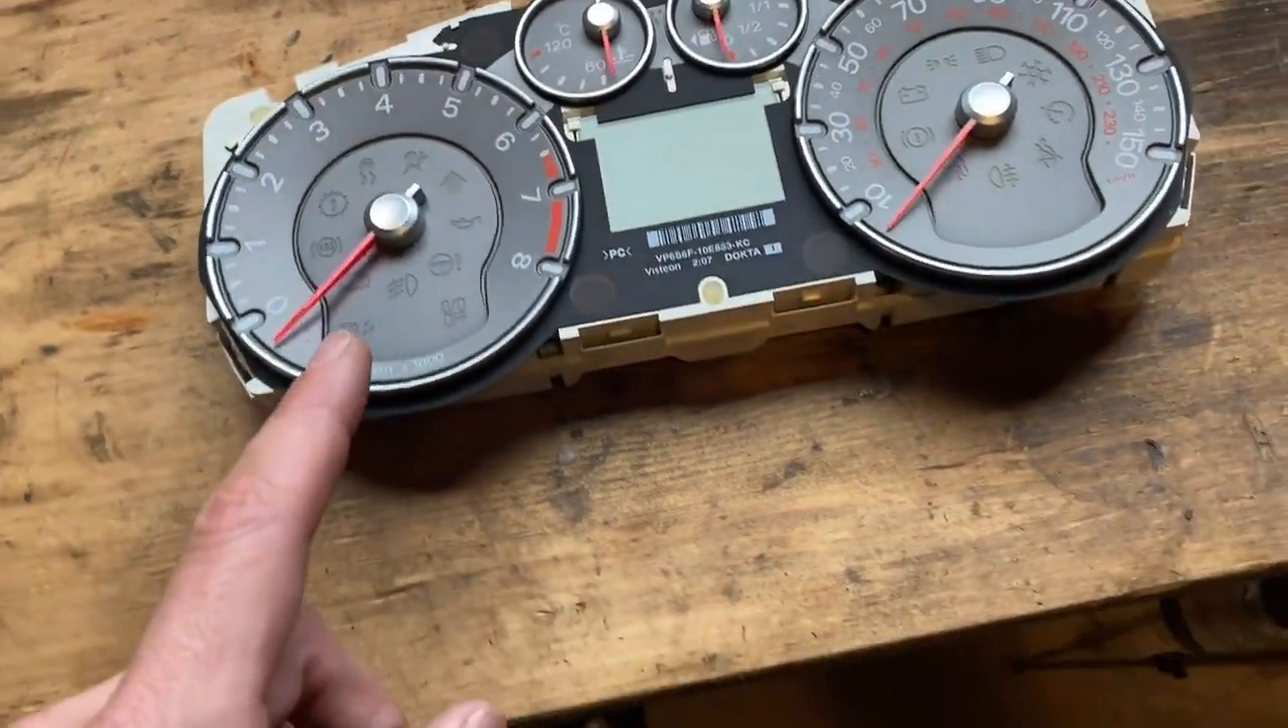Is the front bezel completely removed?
Yes.